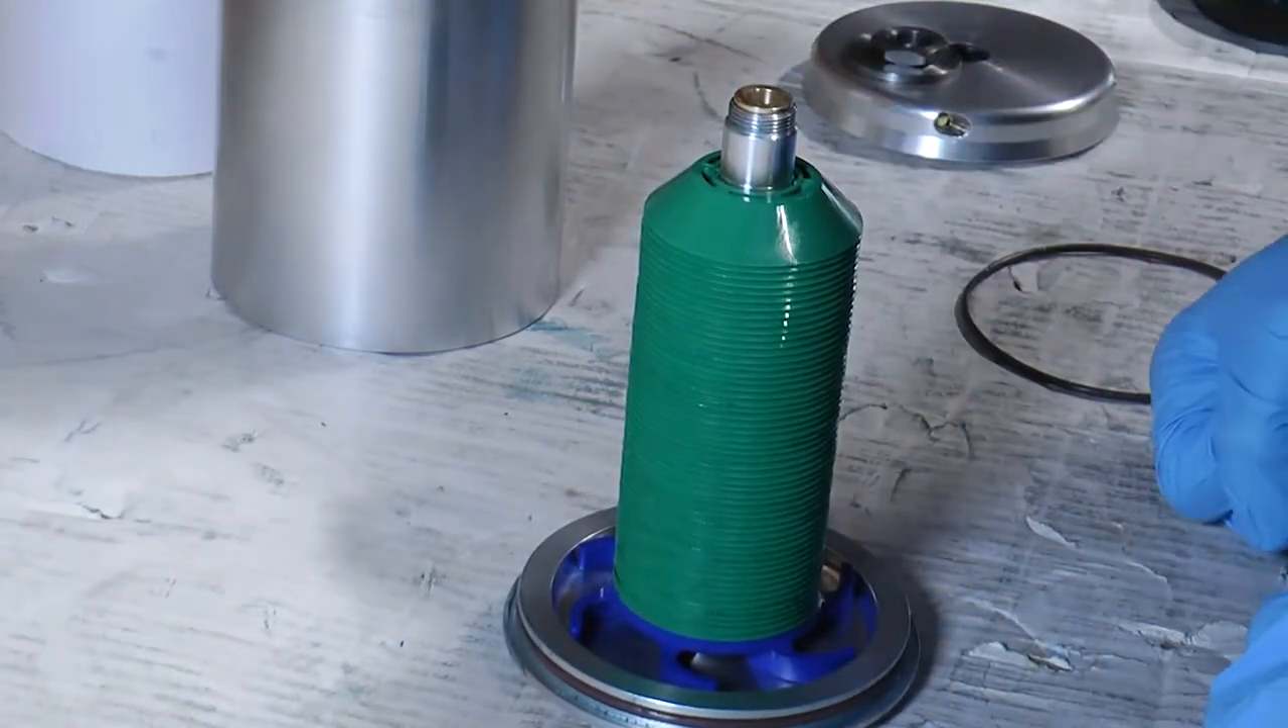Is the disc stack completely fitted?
Yes.